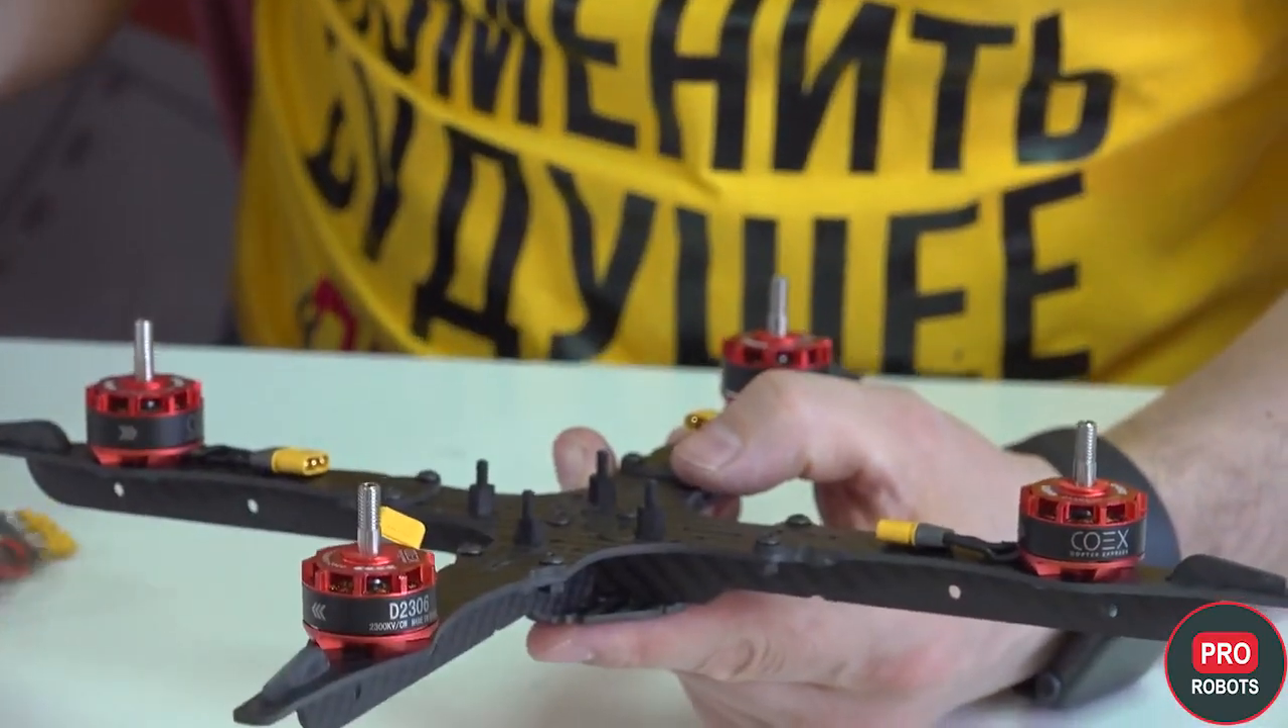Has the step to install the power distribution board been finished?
No.